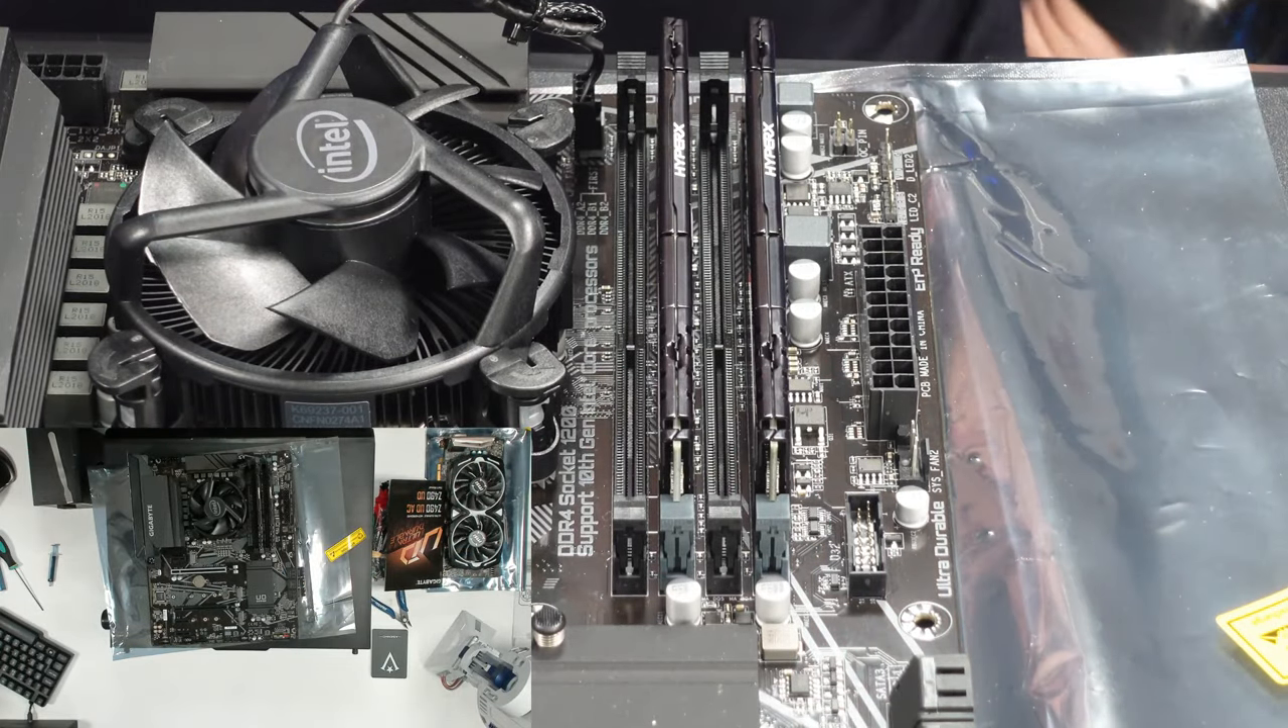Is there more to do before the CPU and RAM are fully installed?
No.